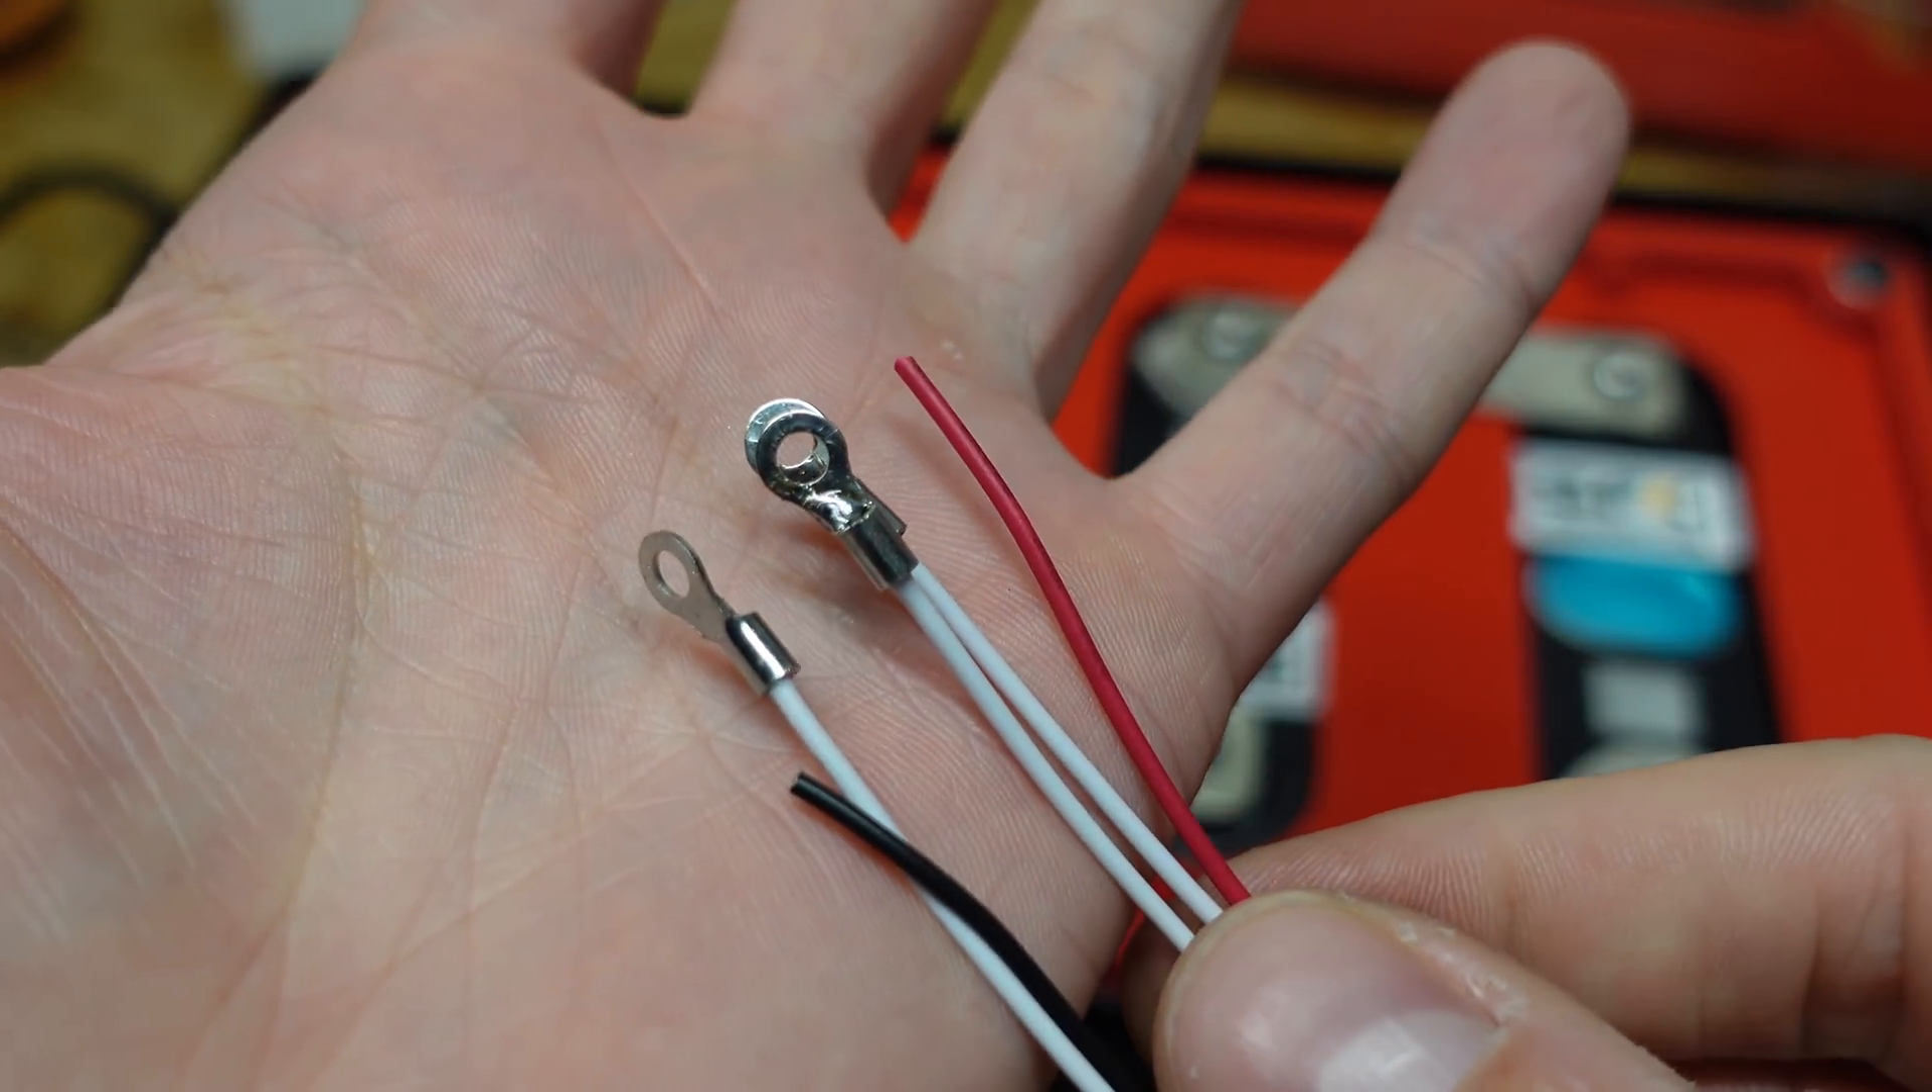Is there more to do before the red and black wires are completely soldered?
Yes.